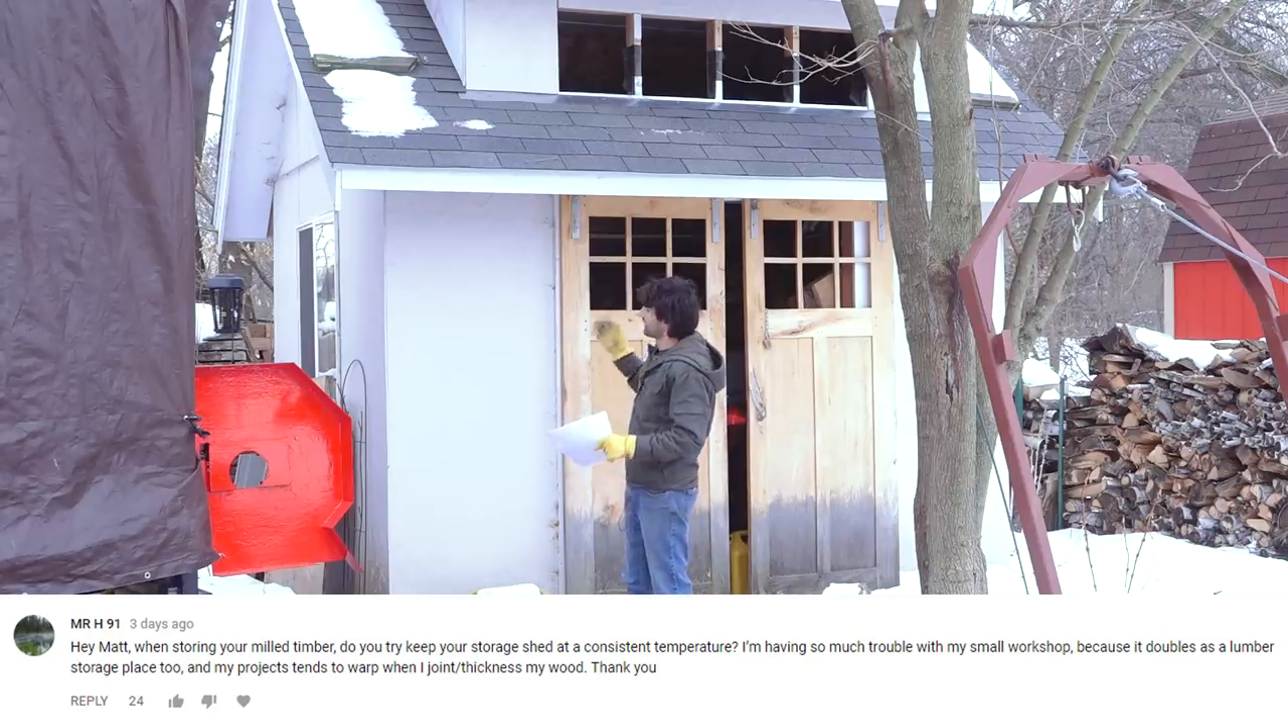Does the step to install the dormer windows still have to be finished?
Yes.